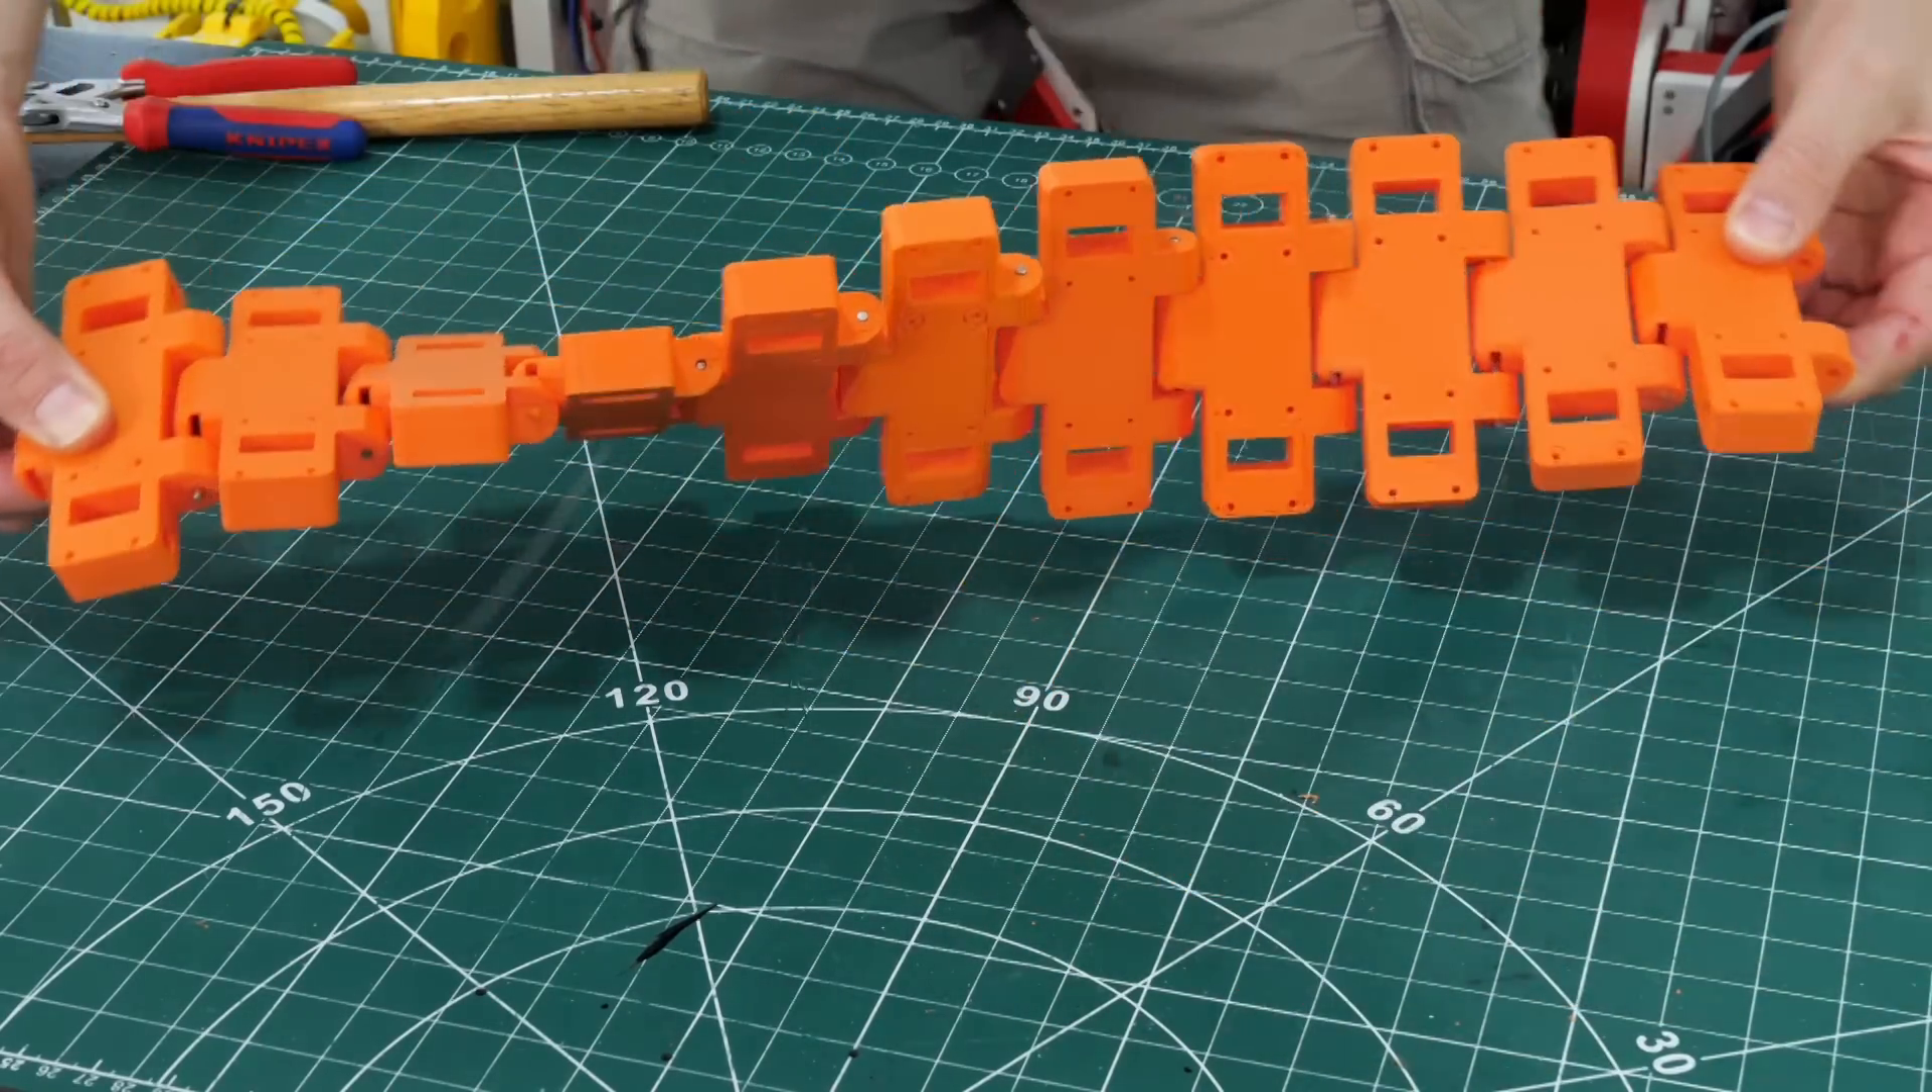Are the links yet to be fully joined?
No.